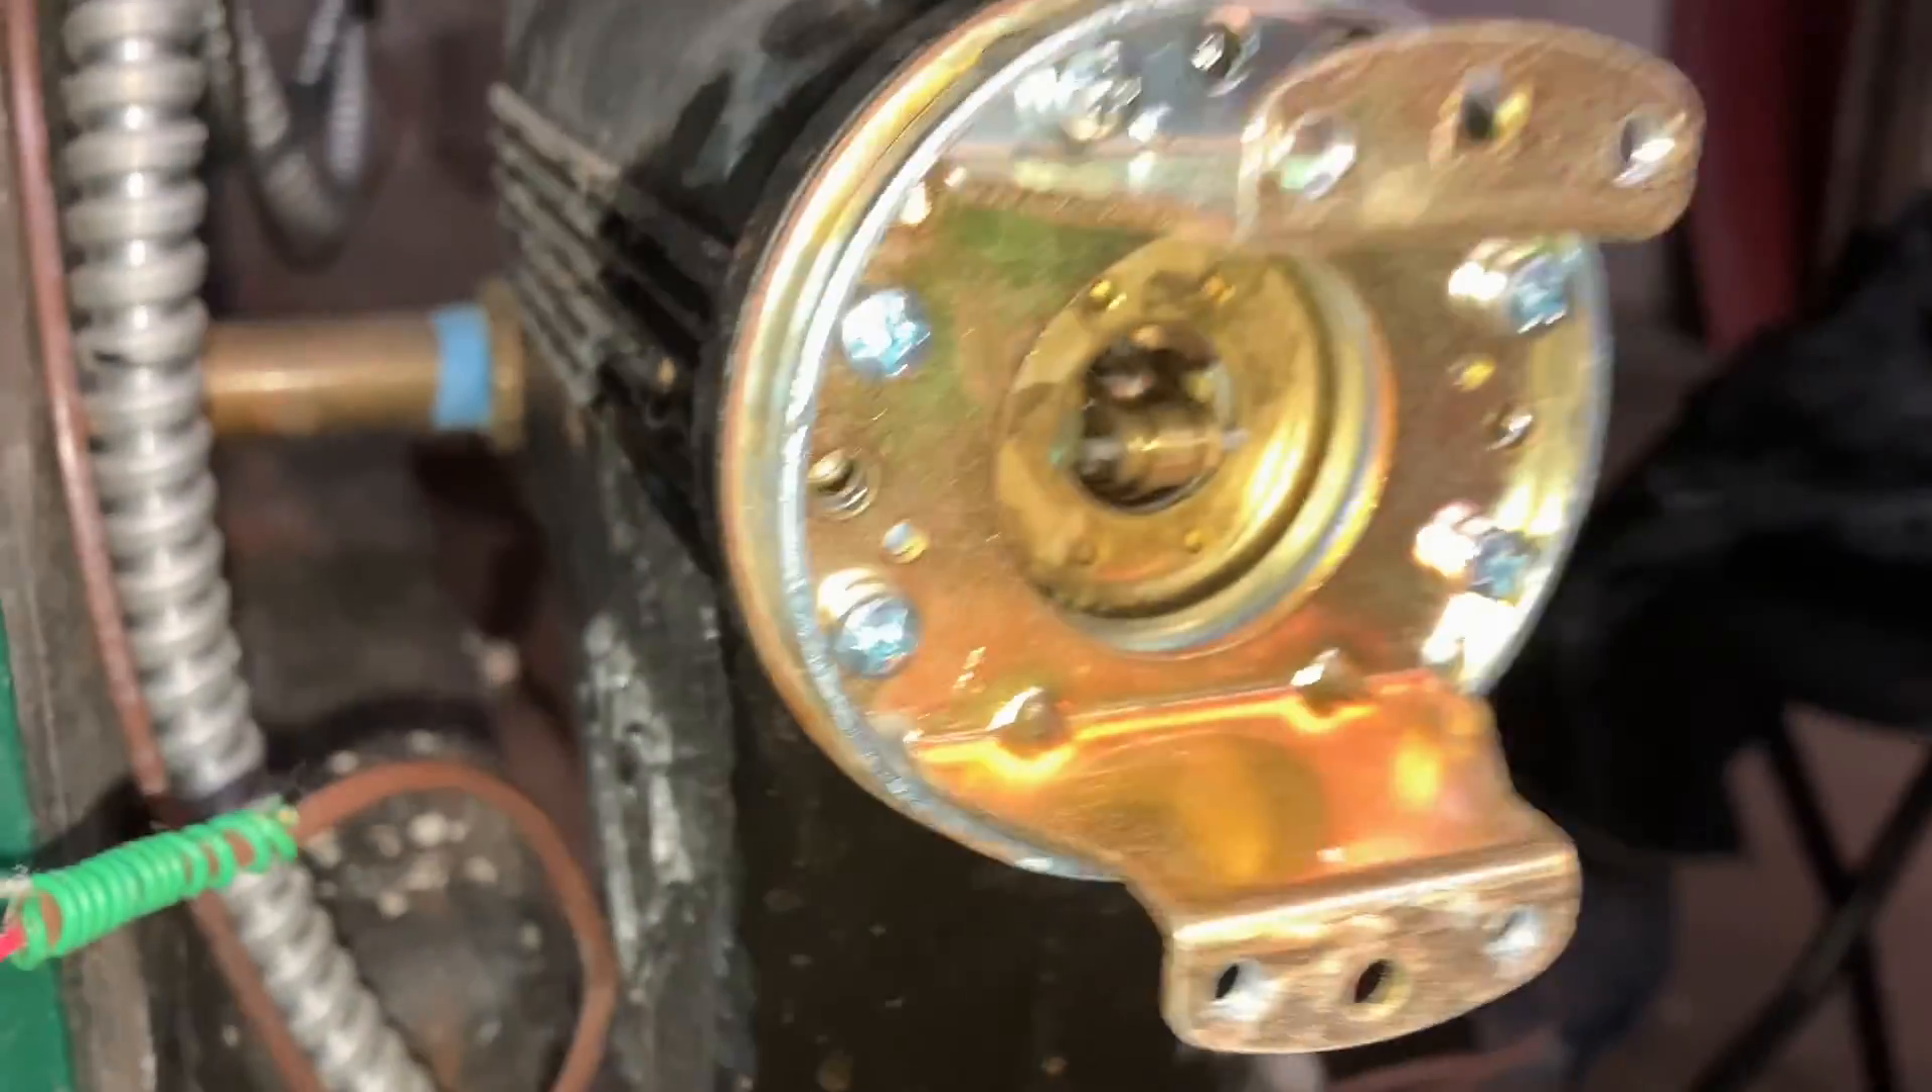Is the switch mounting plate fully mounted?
Yes.